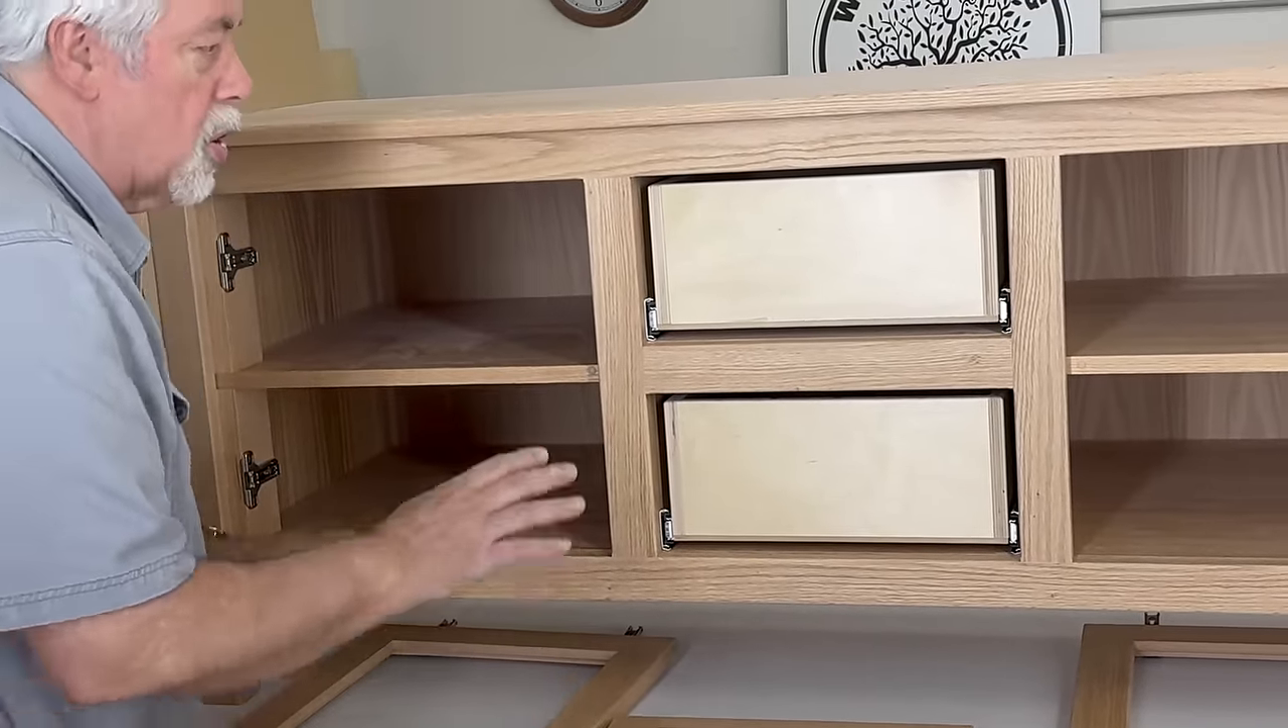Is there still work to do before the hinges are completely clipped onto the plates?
Yes.